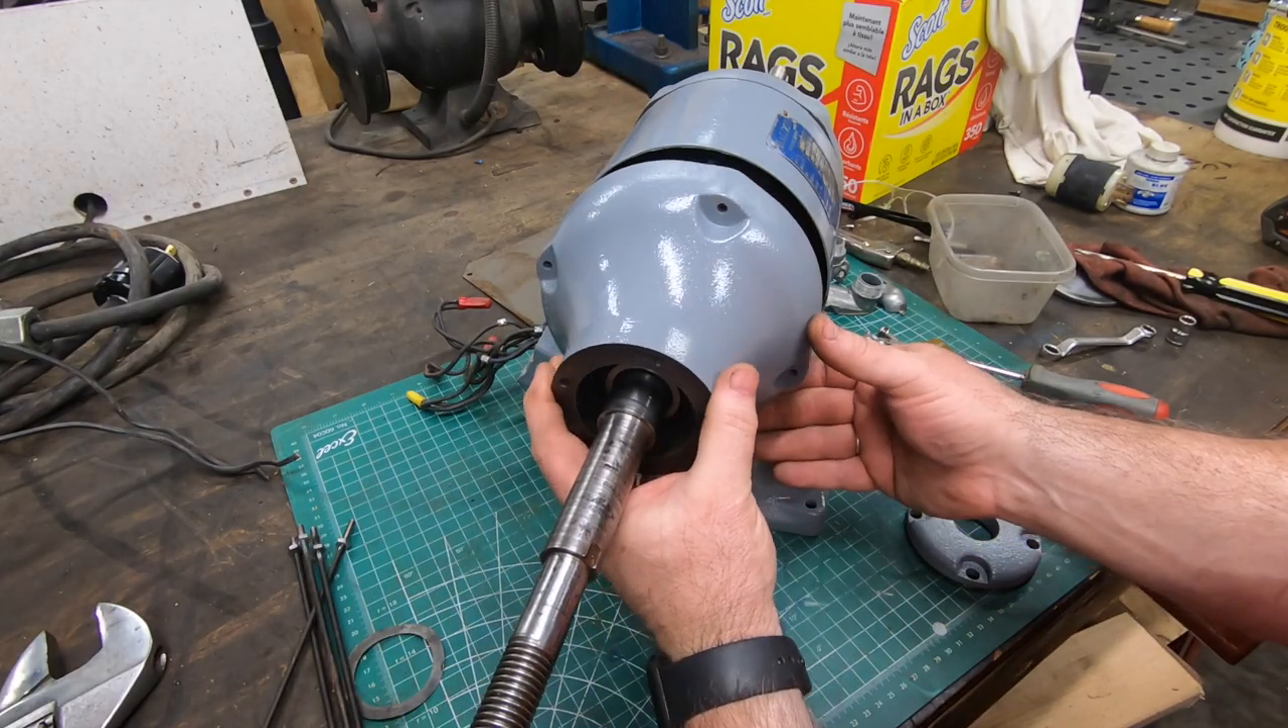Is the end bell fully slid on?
No.